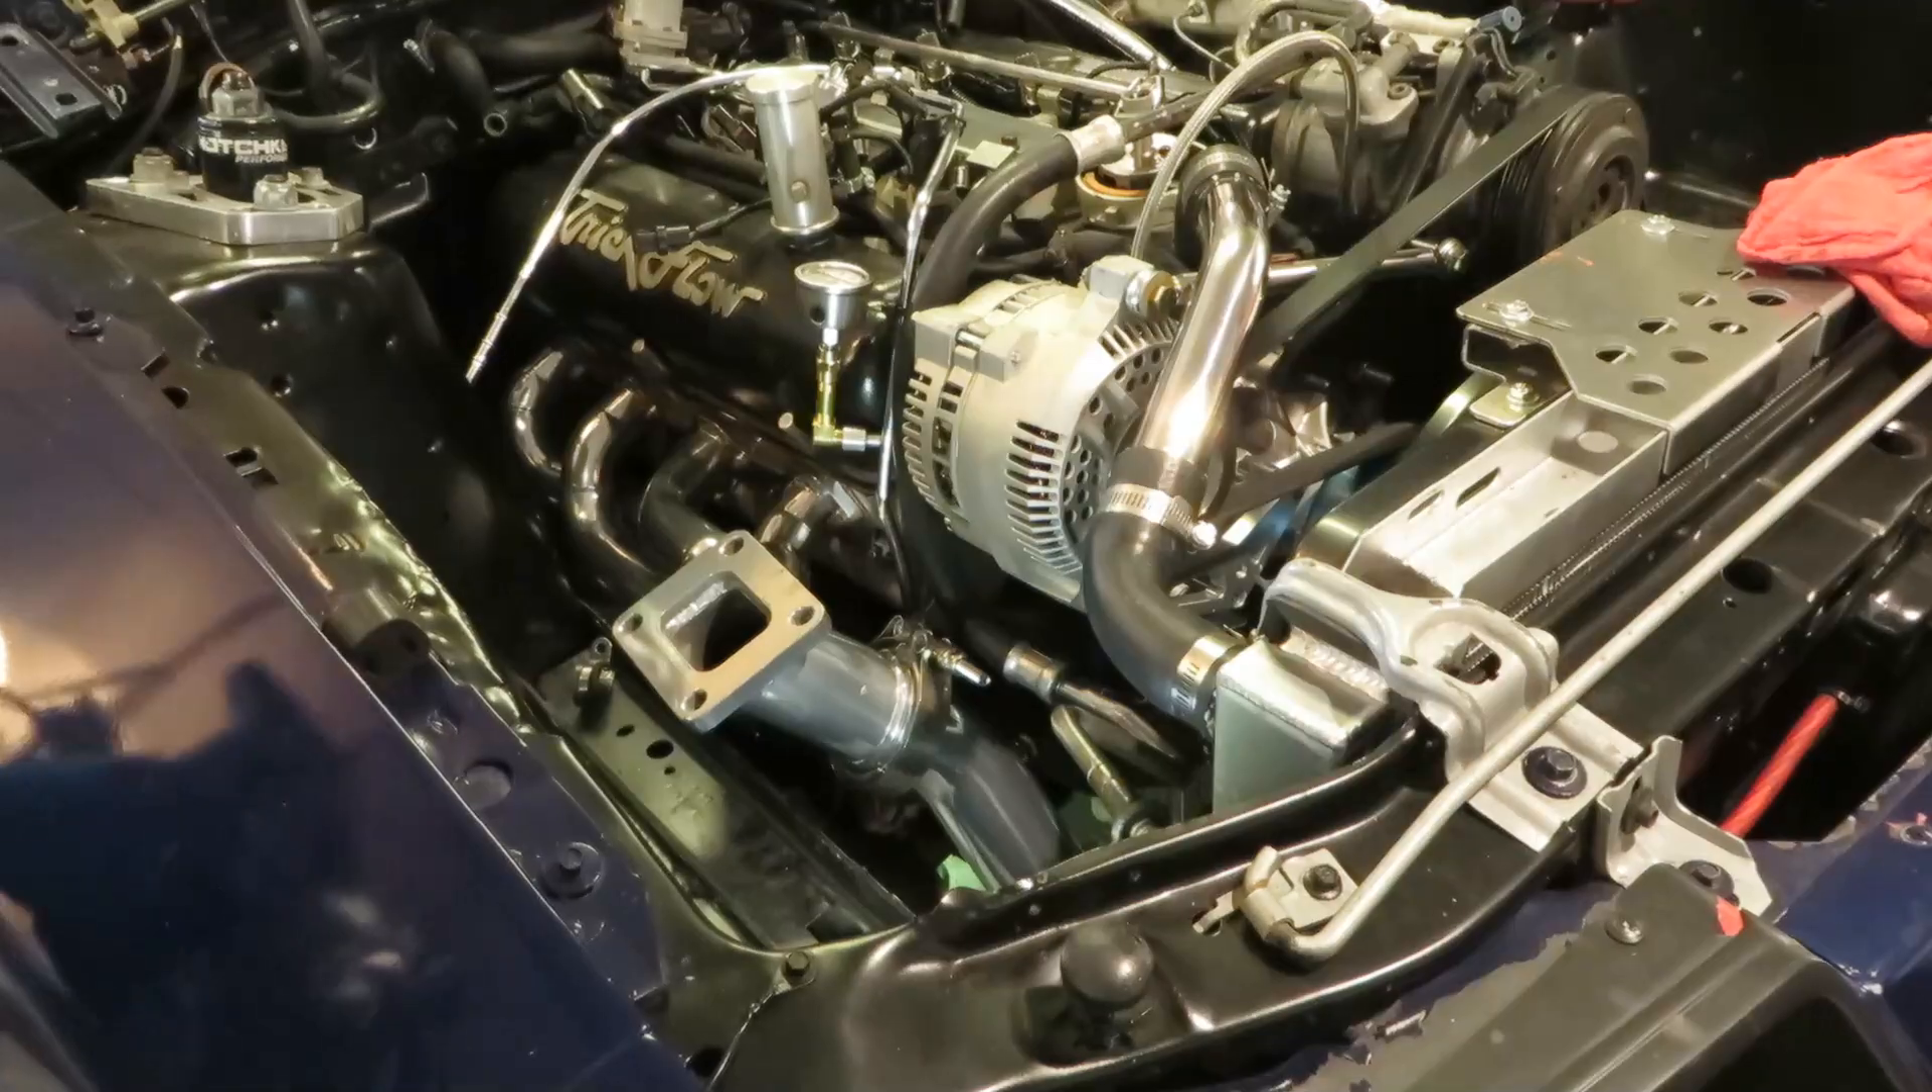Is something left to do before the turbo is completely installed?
Yes.